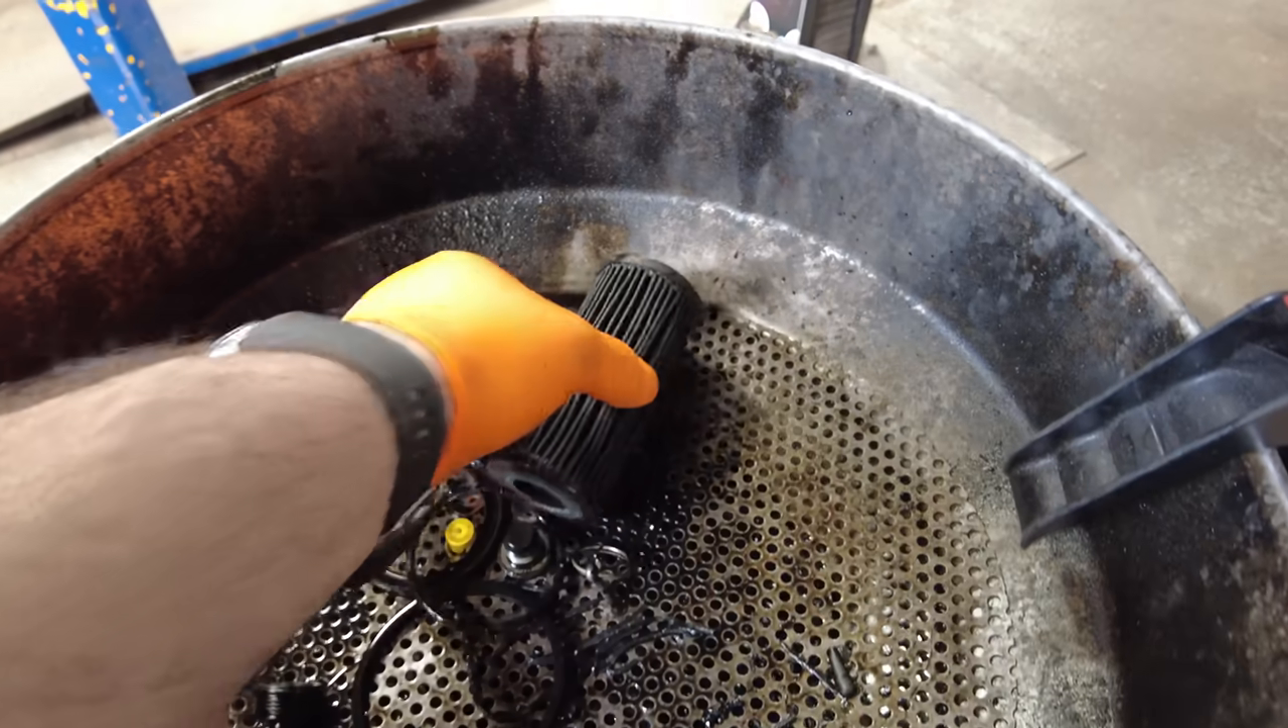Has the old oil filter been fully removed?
Yes.